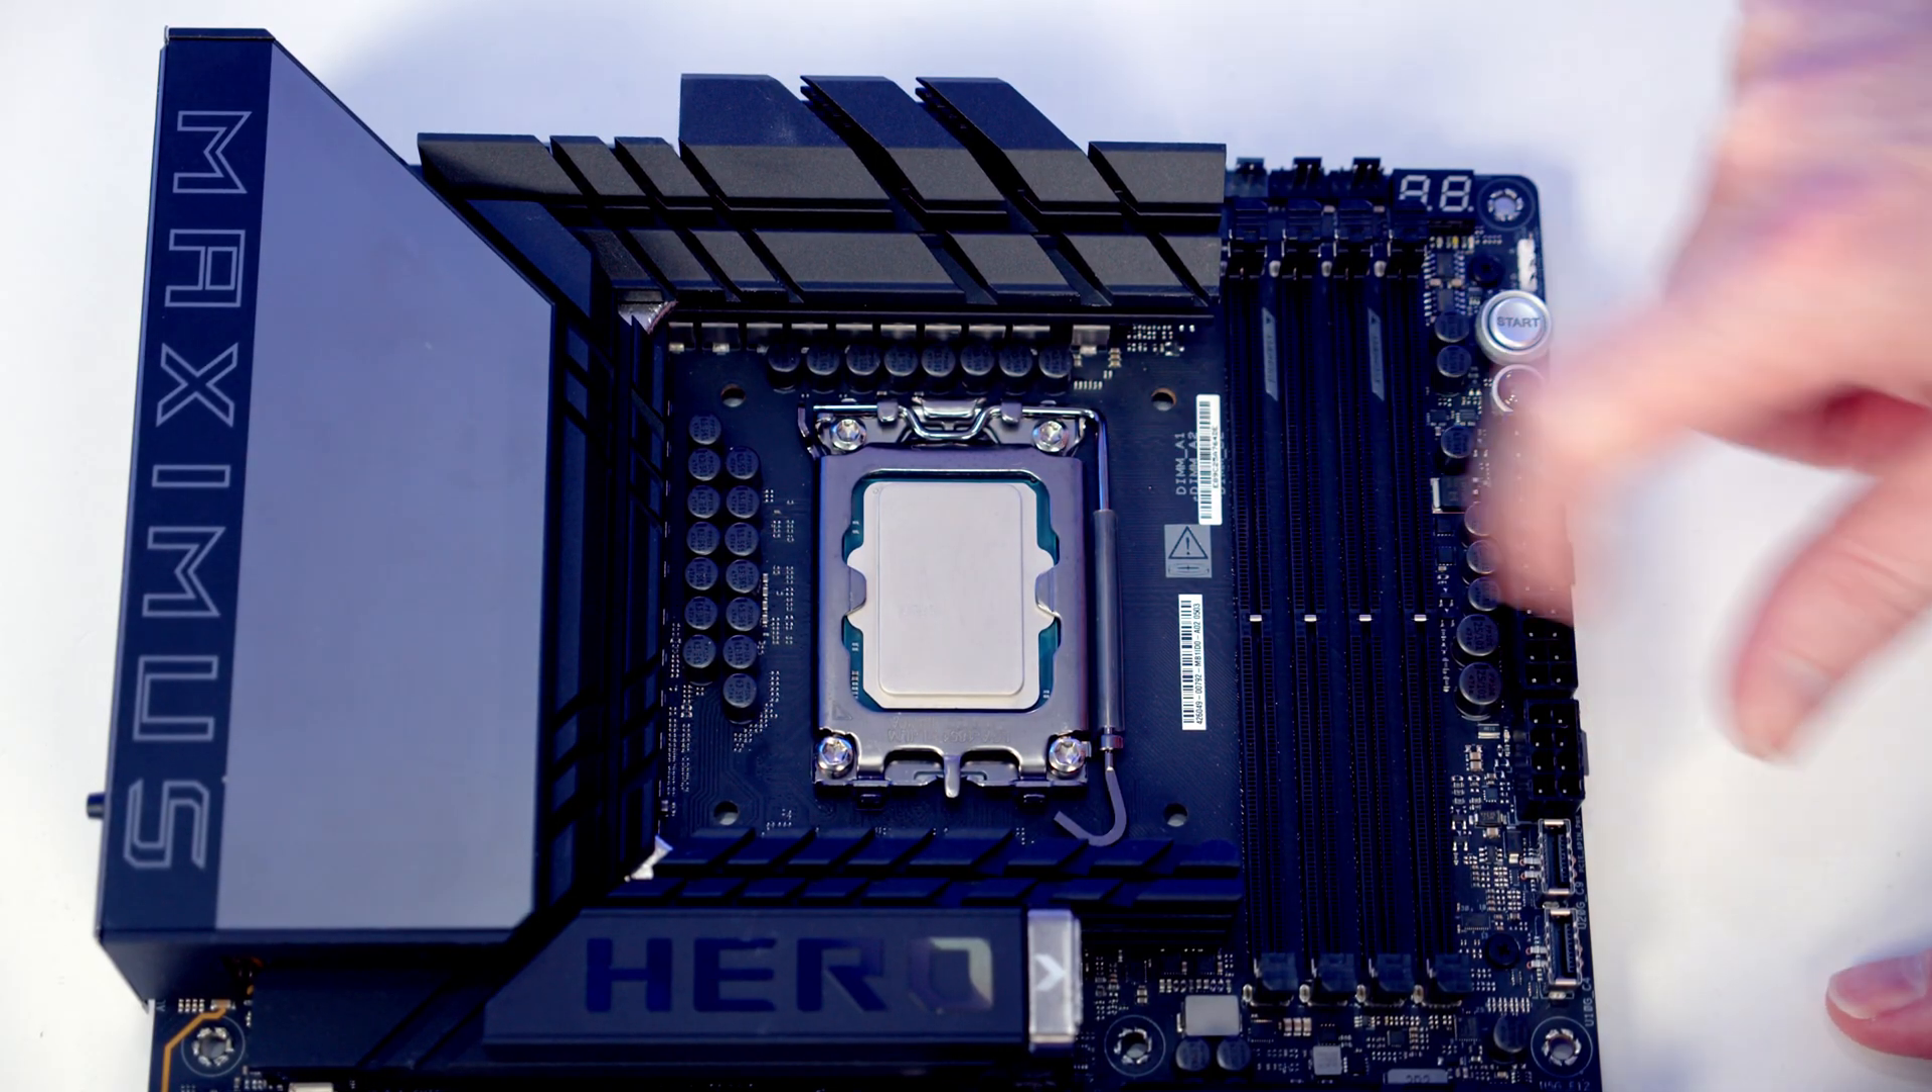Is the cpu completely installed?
Yes.